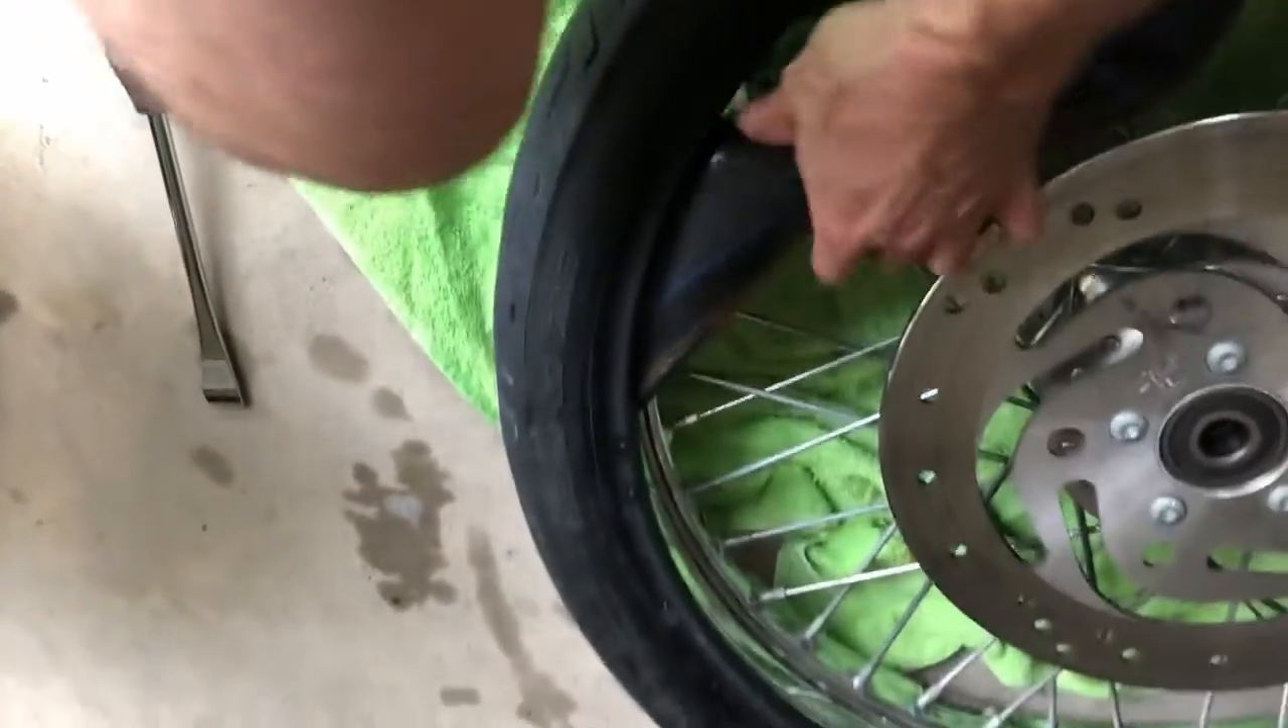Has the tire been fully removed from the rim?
No.